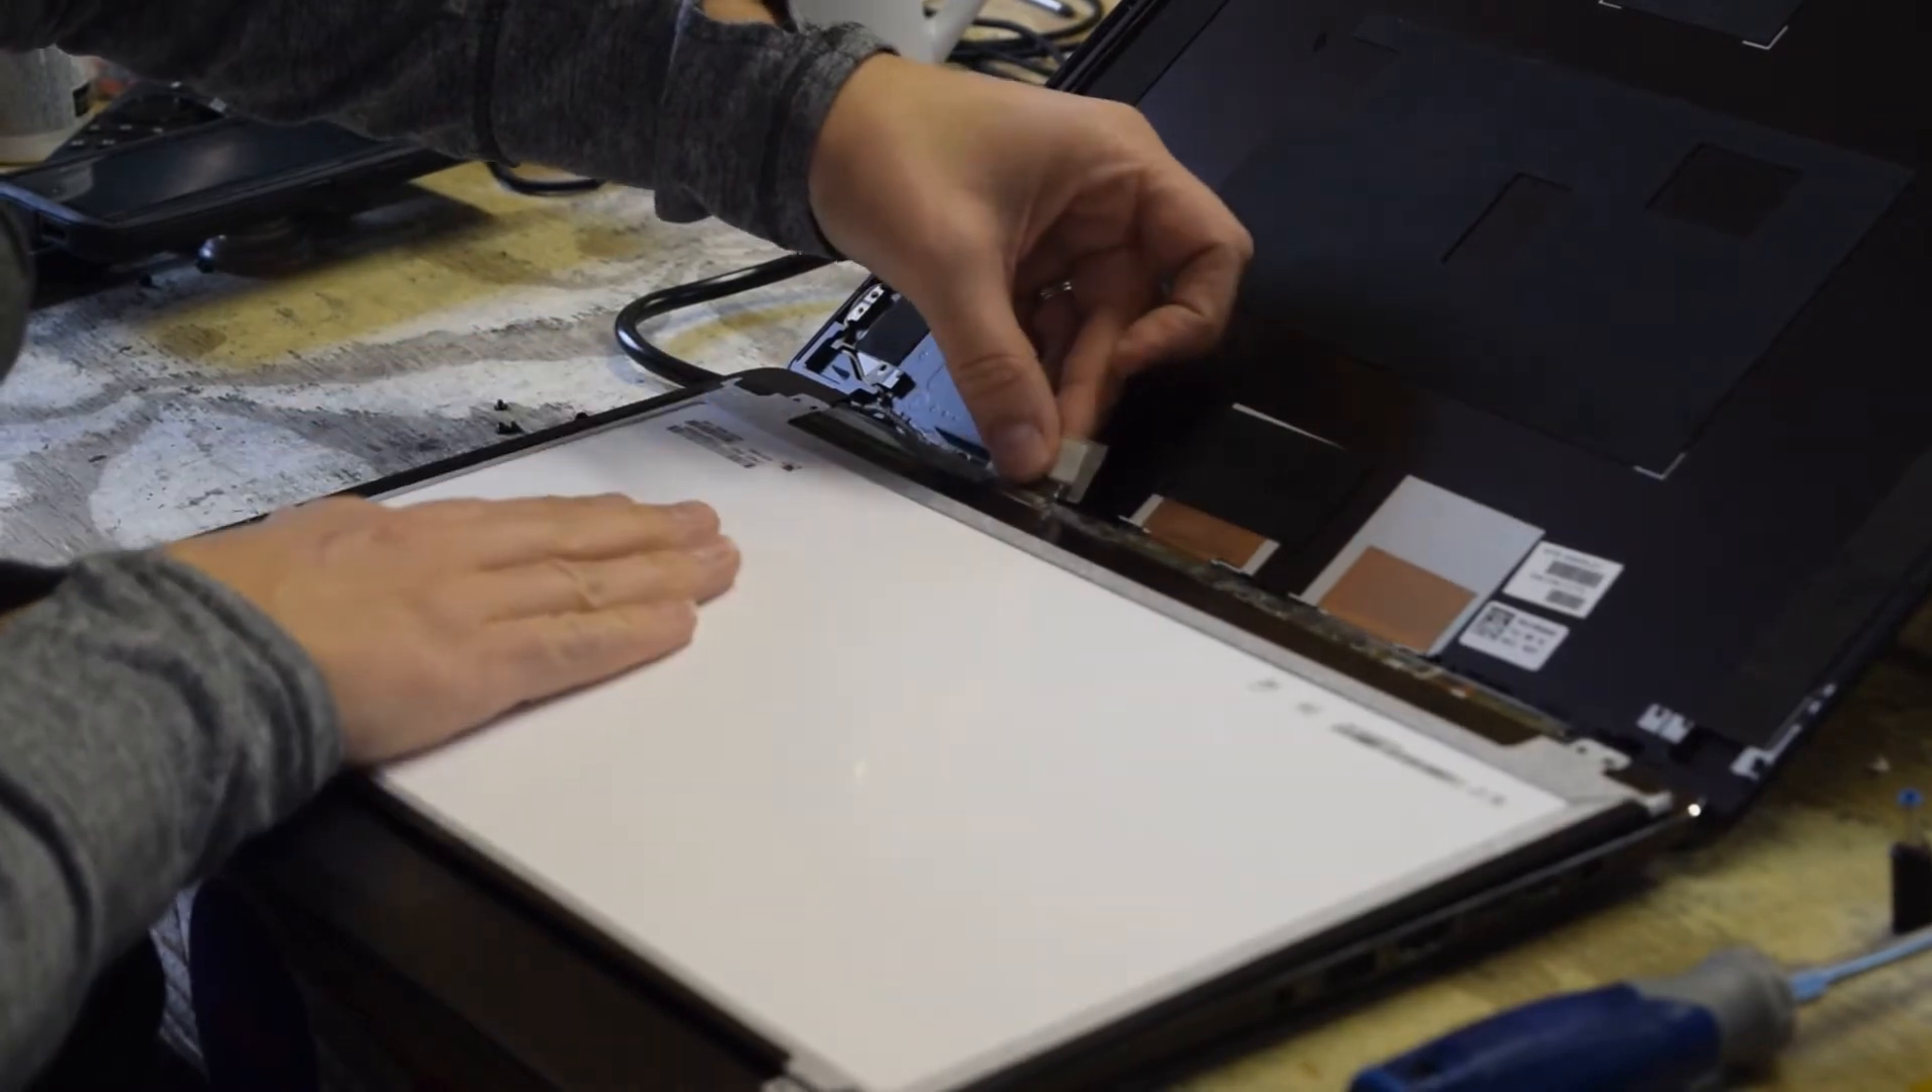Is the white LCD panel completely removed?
No.